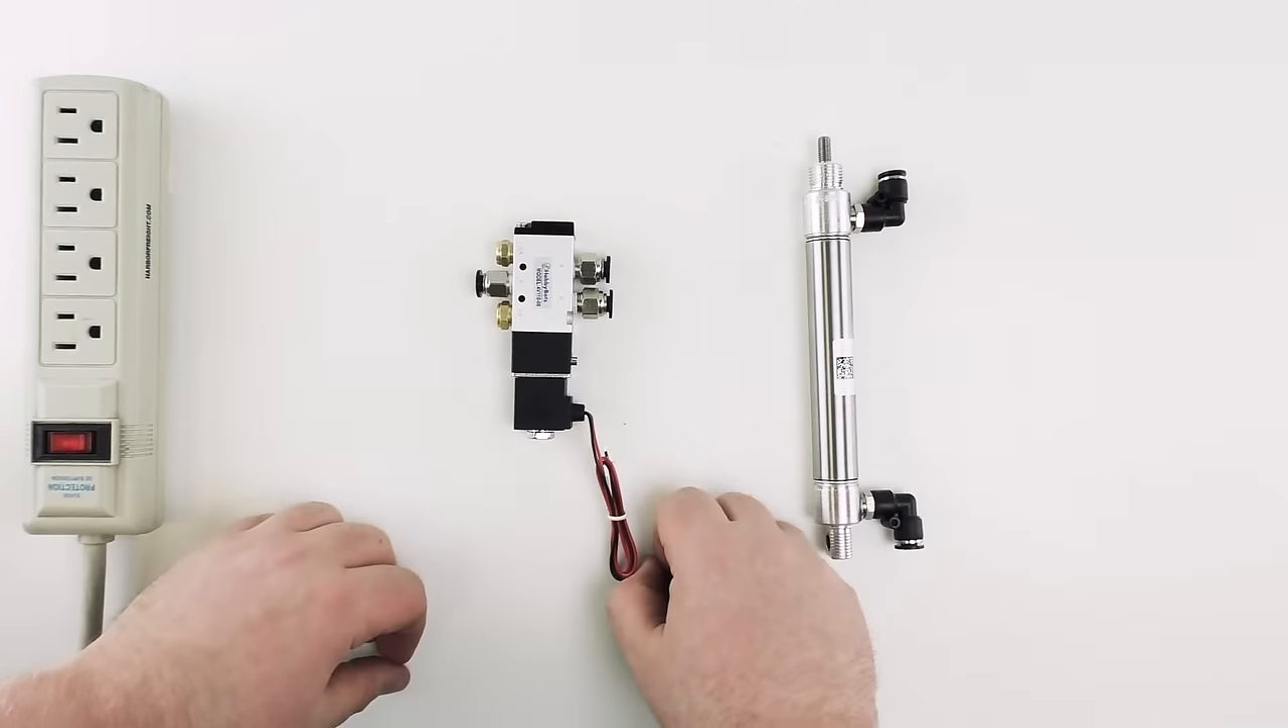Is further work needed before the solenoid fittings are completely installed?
No.